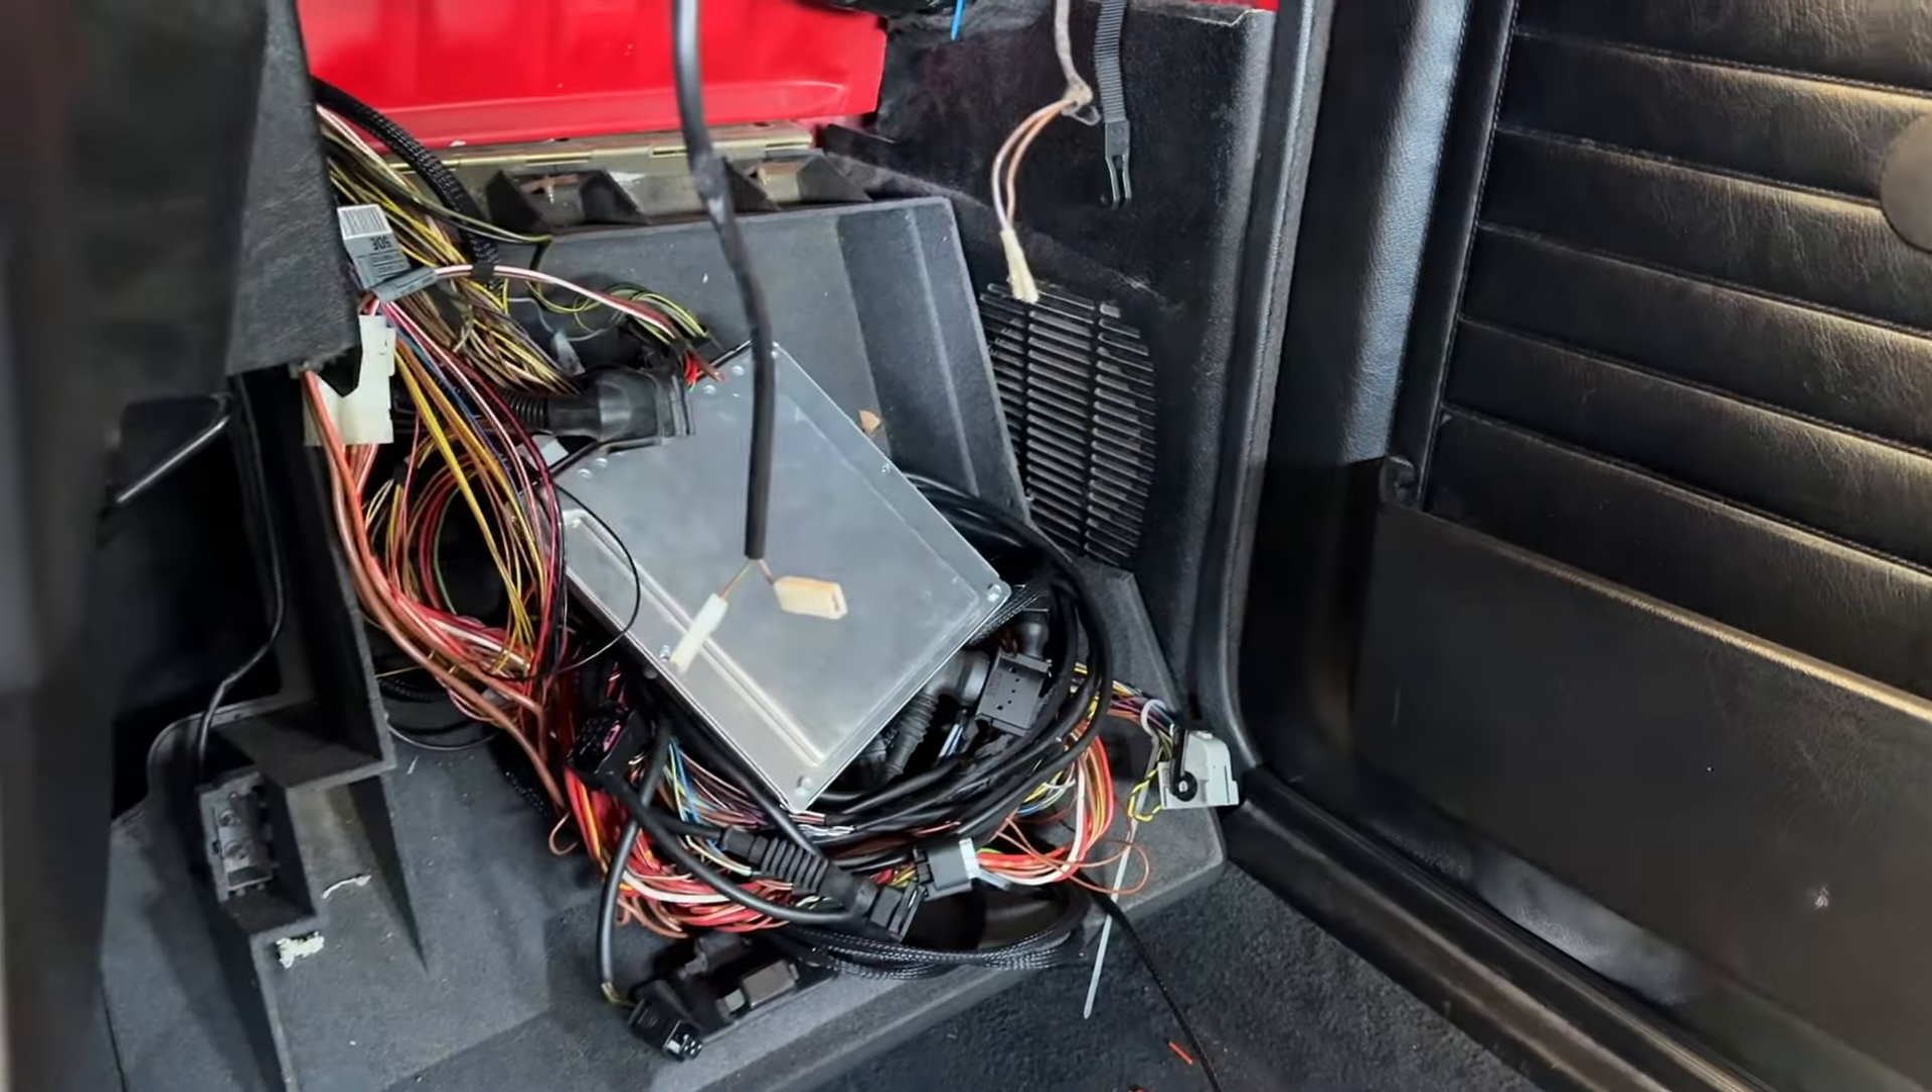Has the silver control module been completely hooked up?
No.